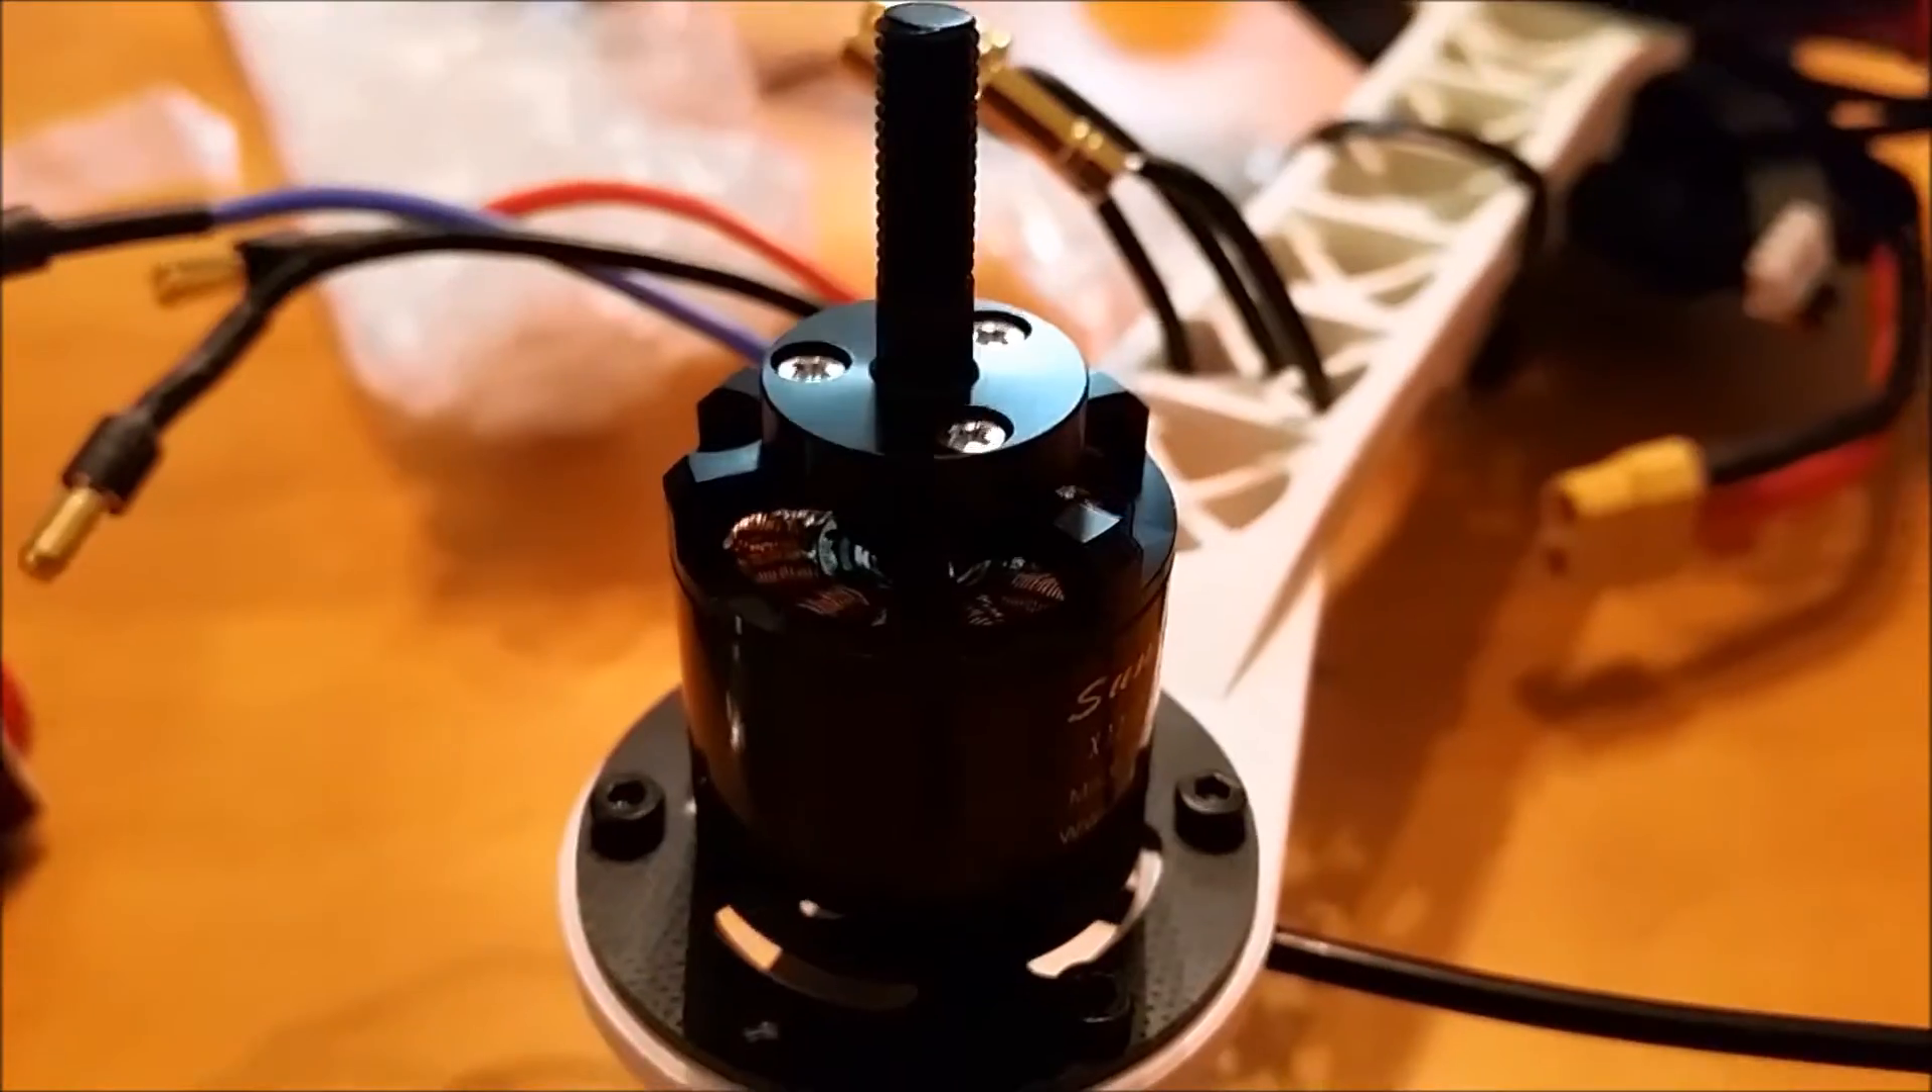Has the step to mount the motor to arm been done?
Yes.